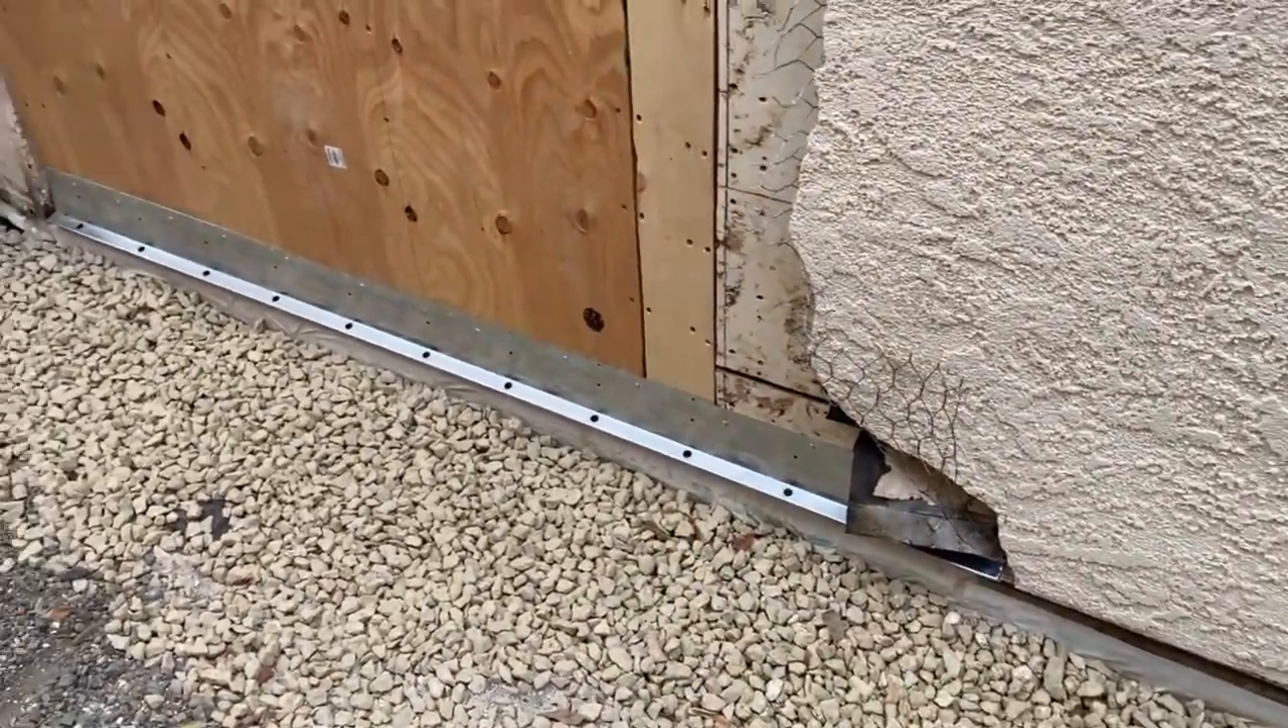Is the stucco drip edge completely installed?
Yes.